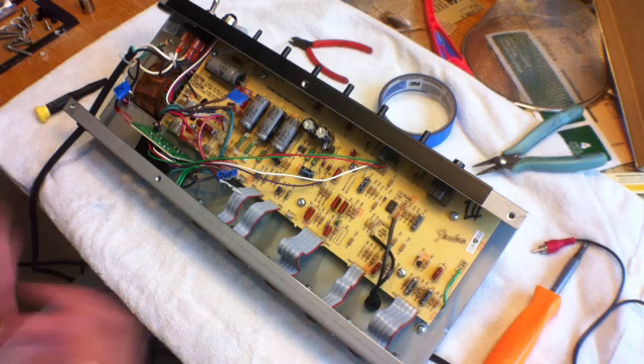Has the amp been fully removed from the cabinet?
Yes.